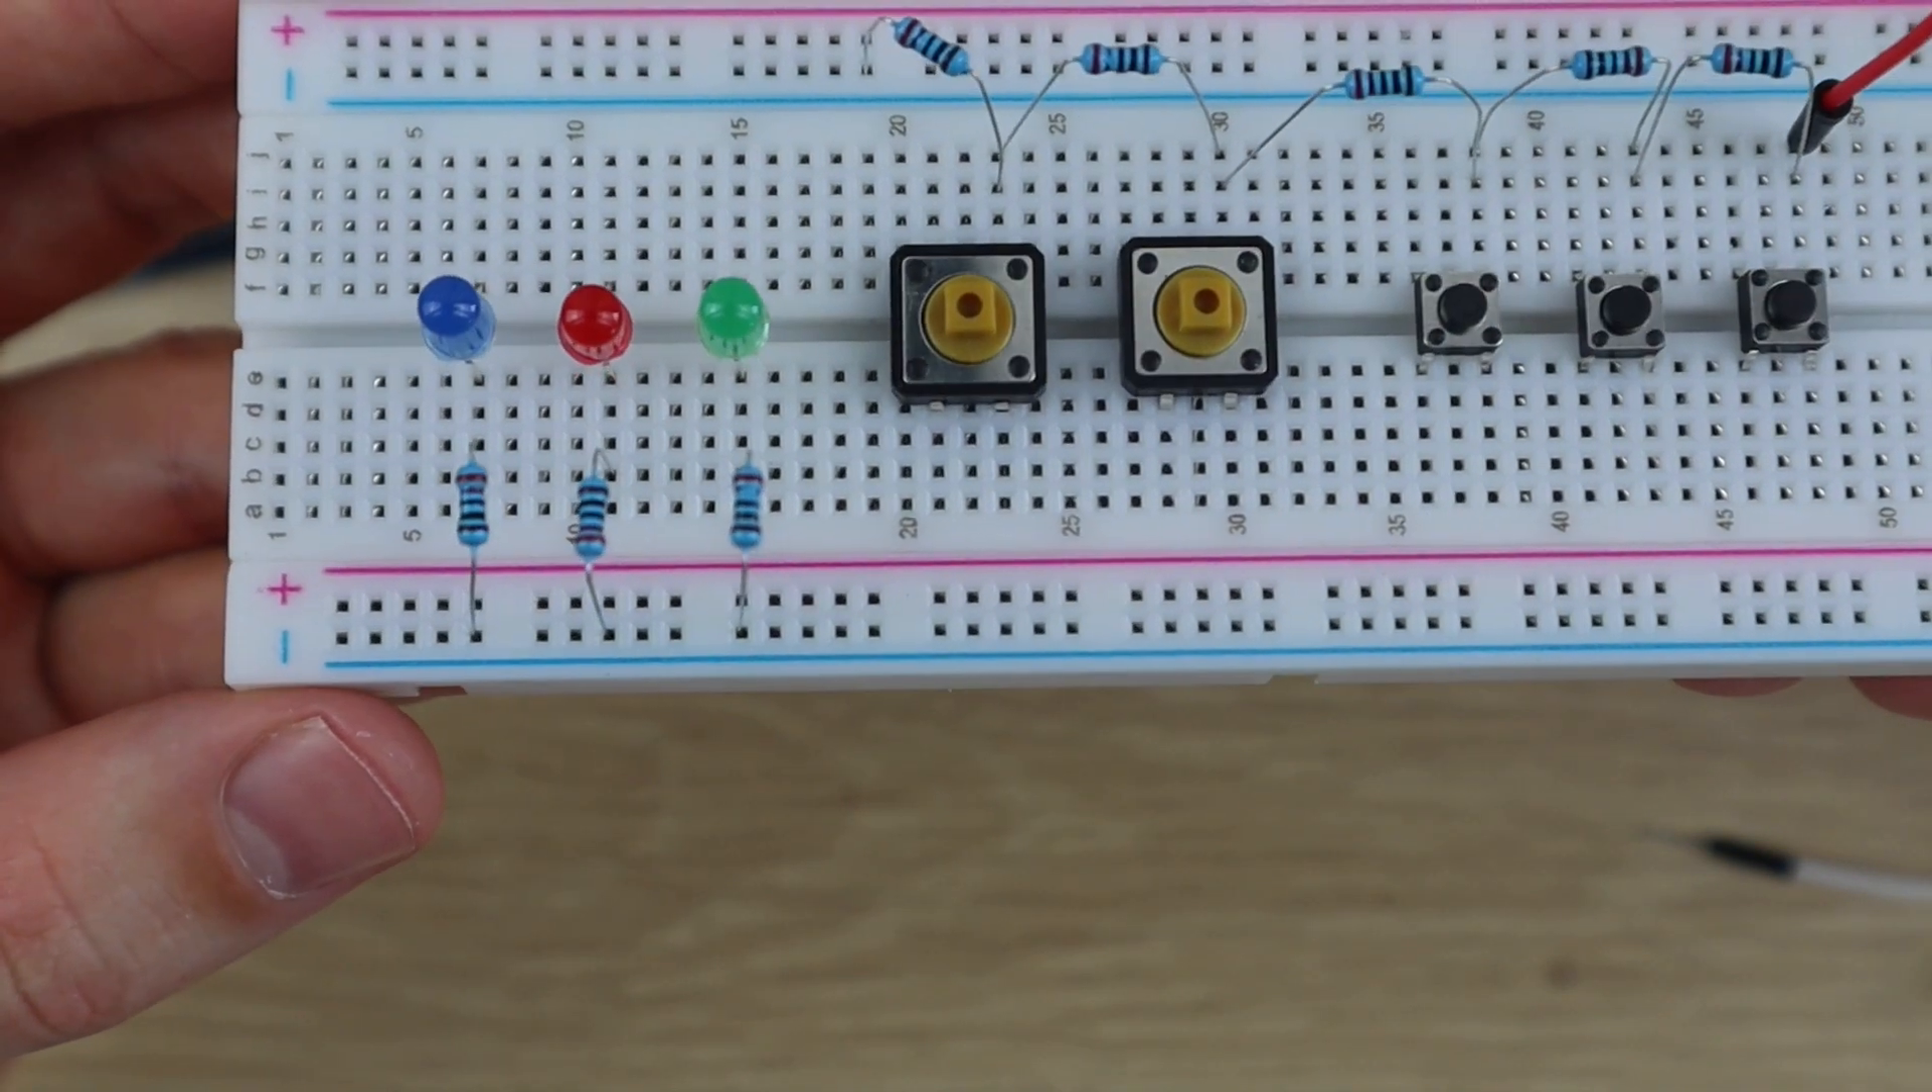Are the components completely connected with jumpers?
No.